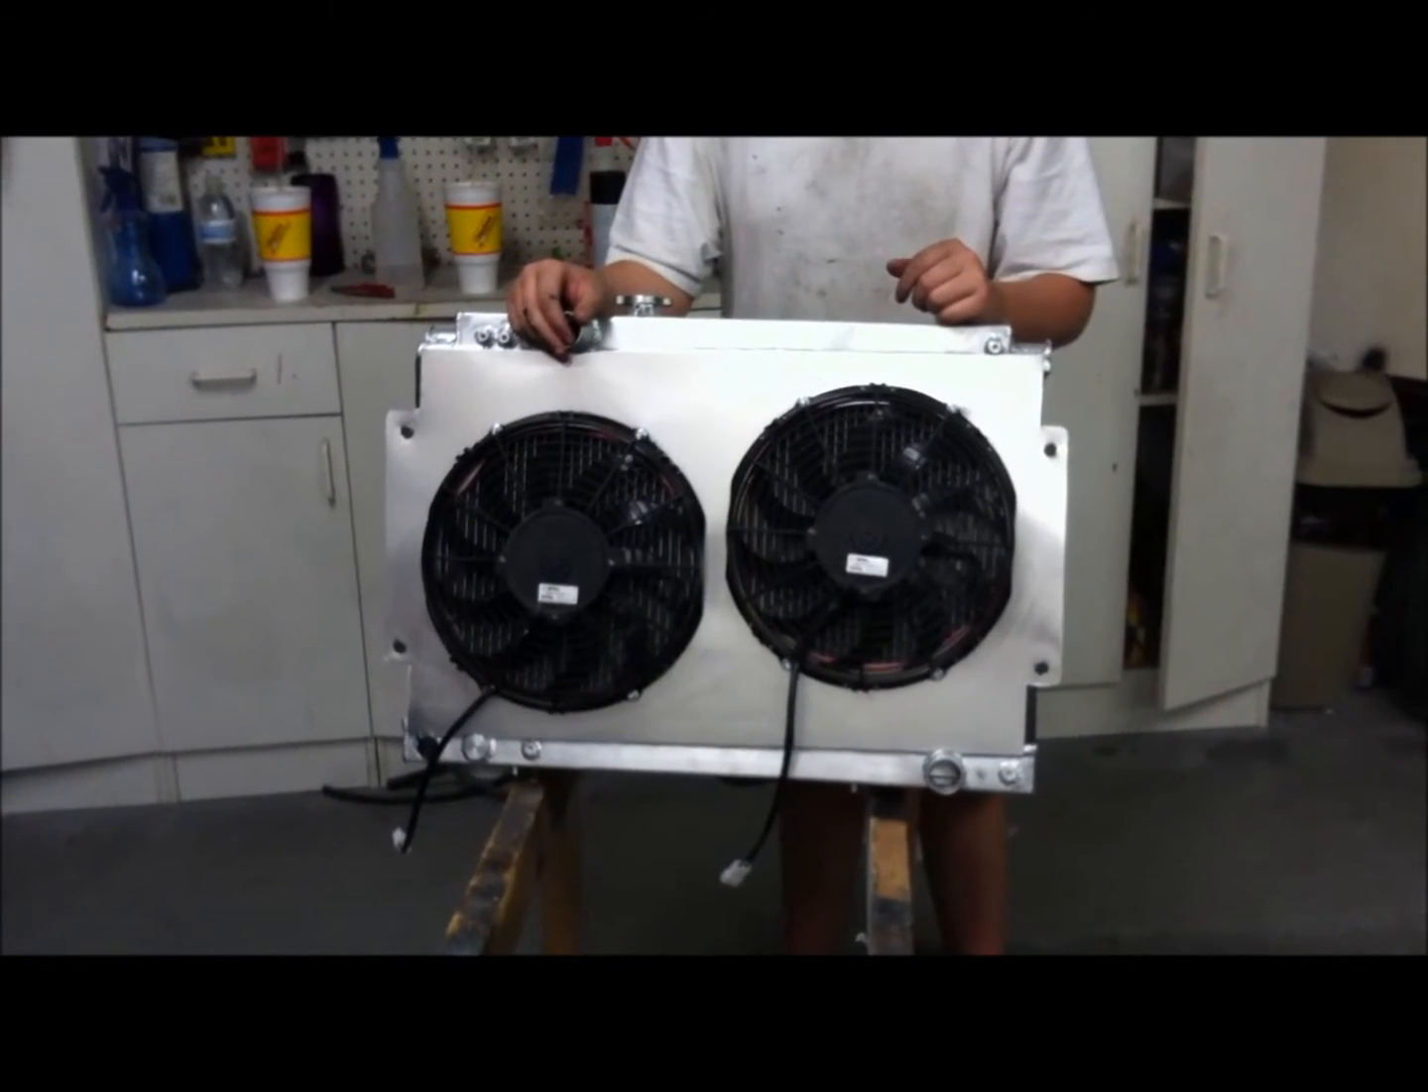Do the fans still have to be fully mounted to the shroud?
No.